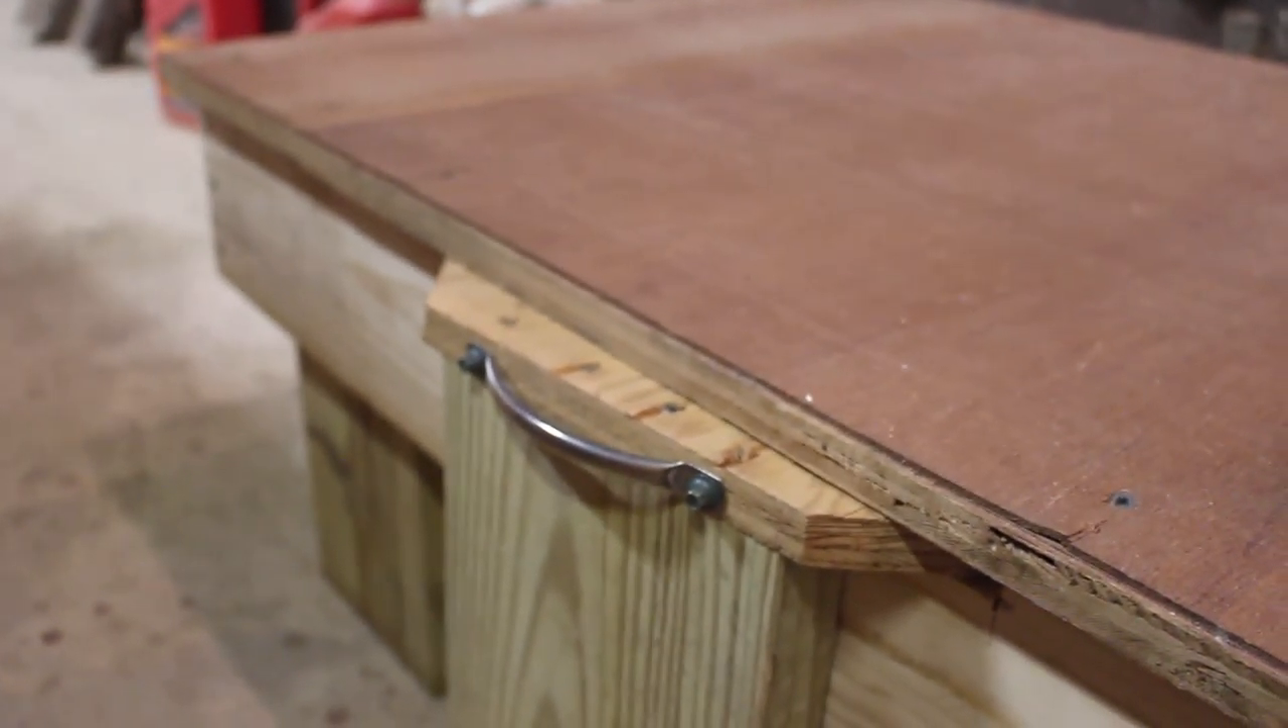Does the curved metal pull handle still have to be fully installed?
No.